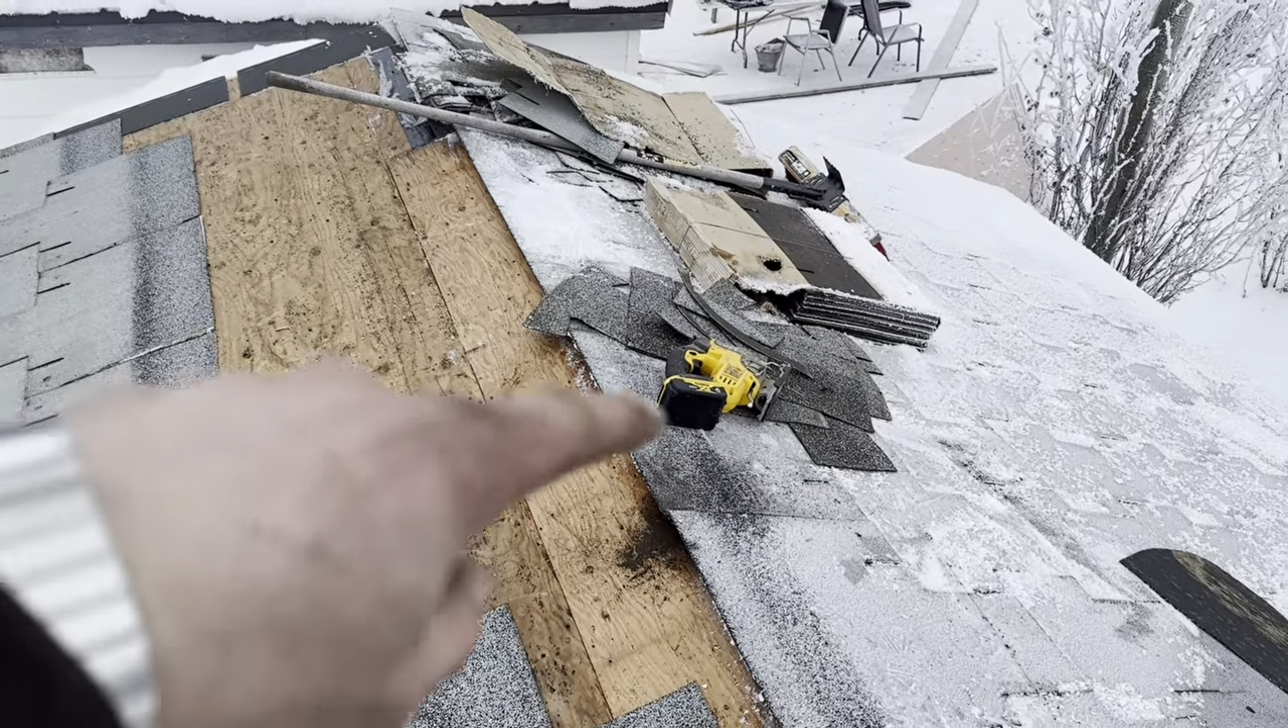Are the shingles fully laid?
No.